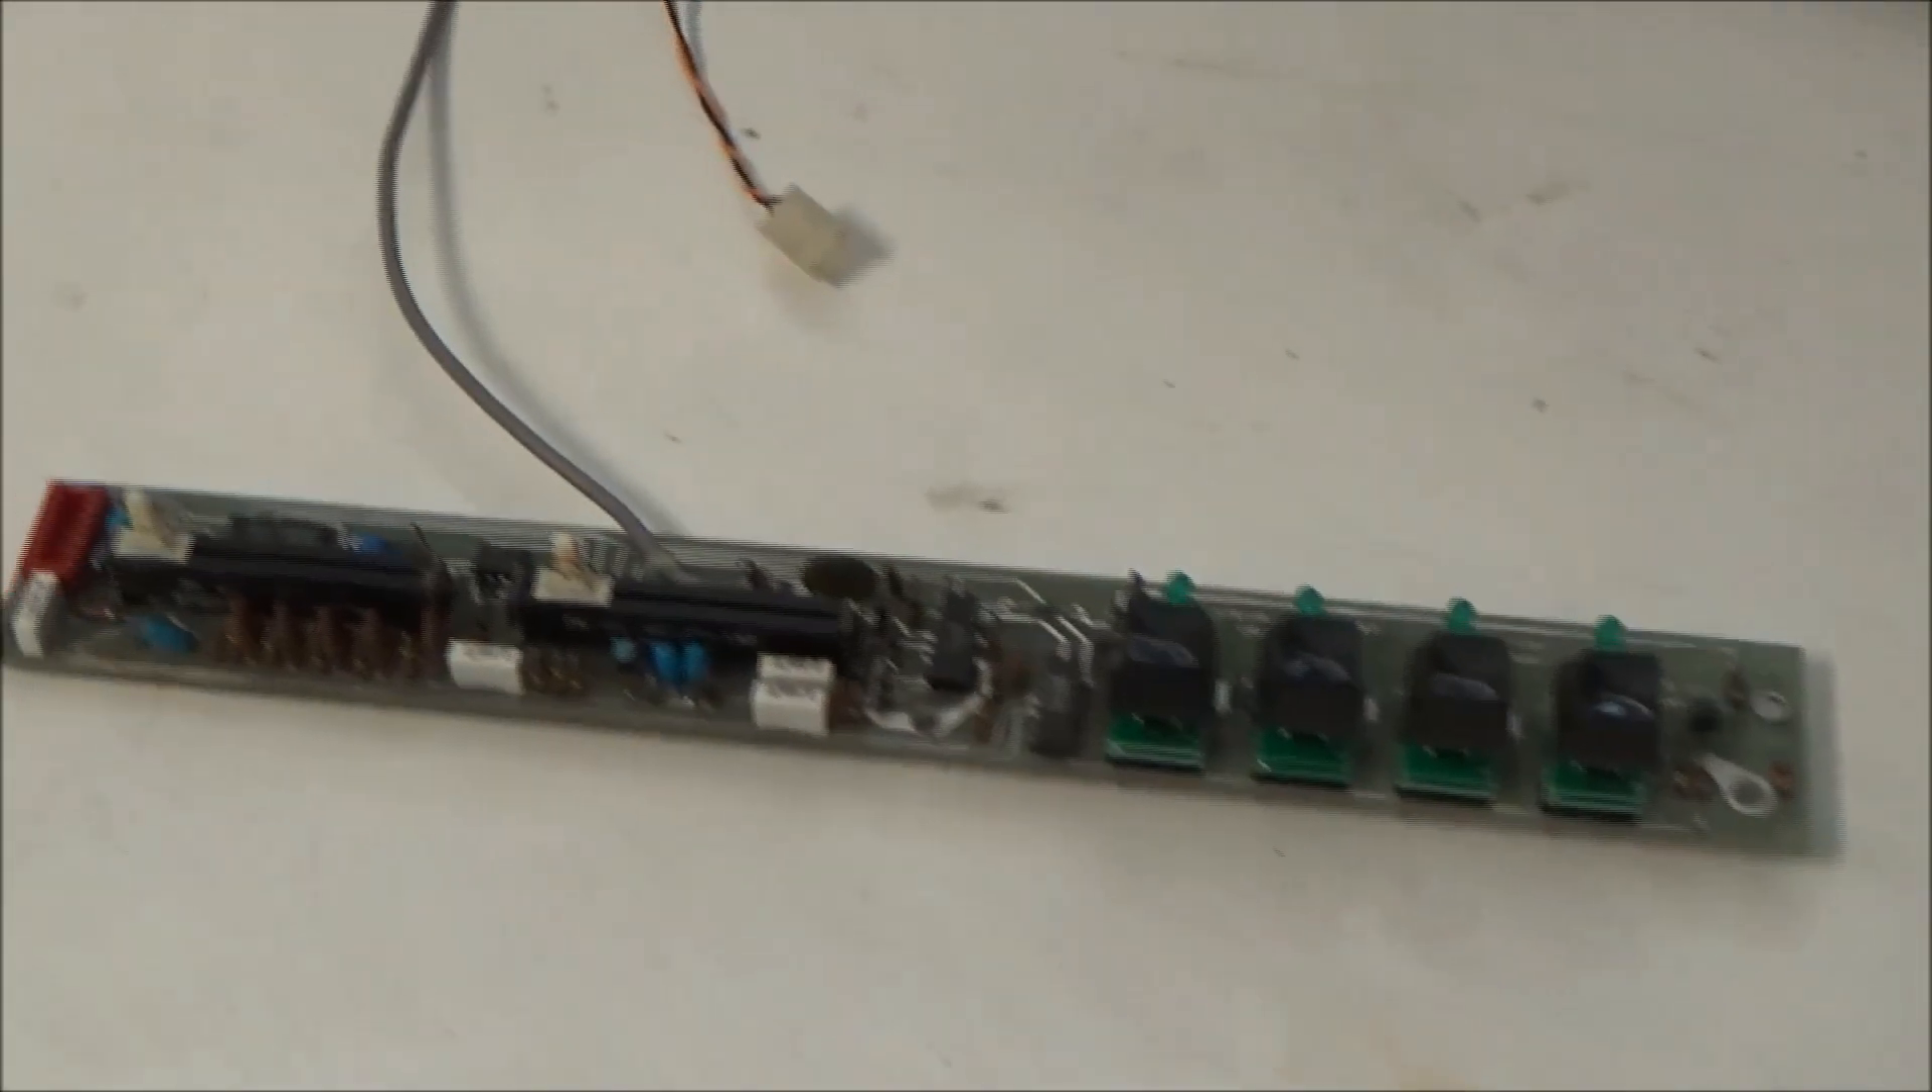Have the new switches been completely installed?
Yes.